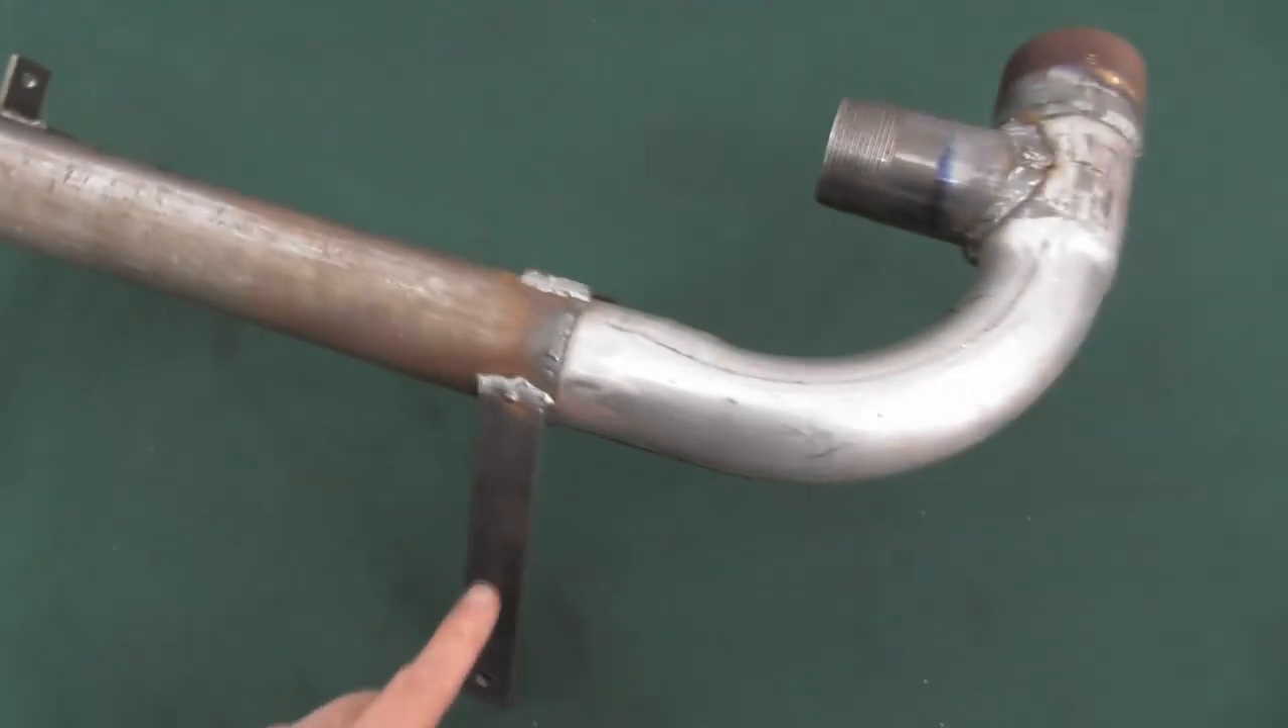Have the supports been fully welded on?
Yes.